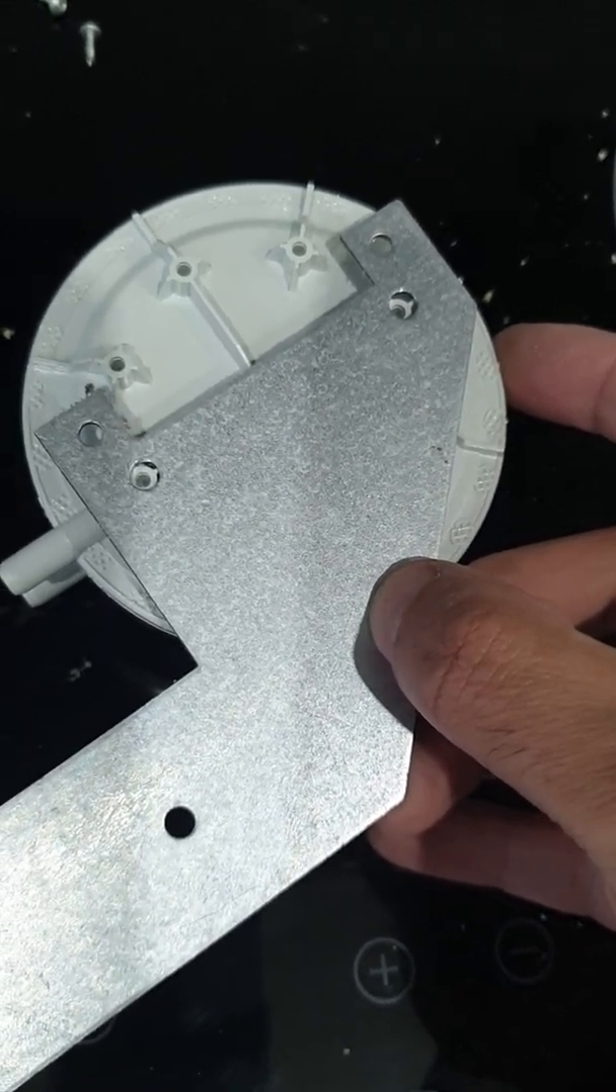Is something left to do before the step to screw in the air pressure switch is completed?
Yes.